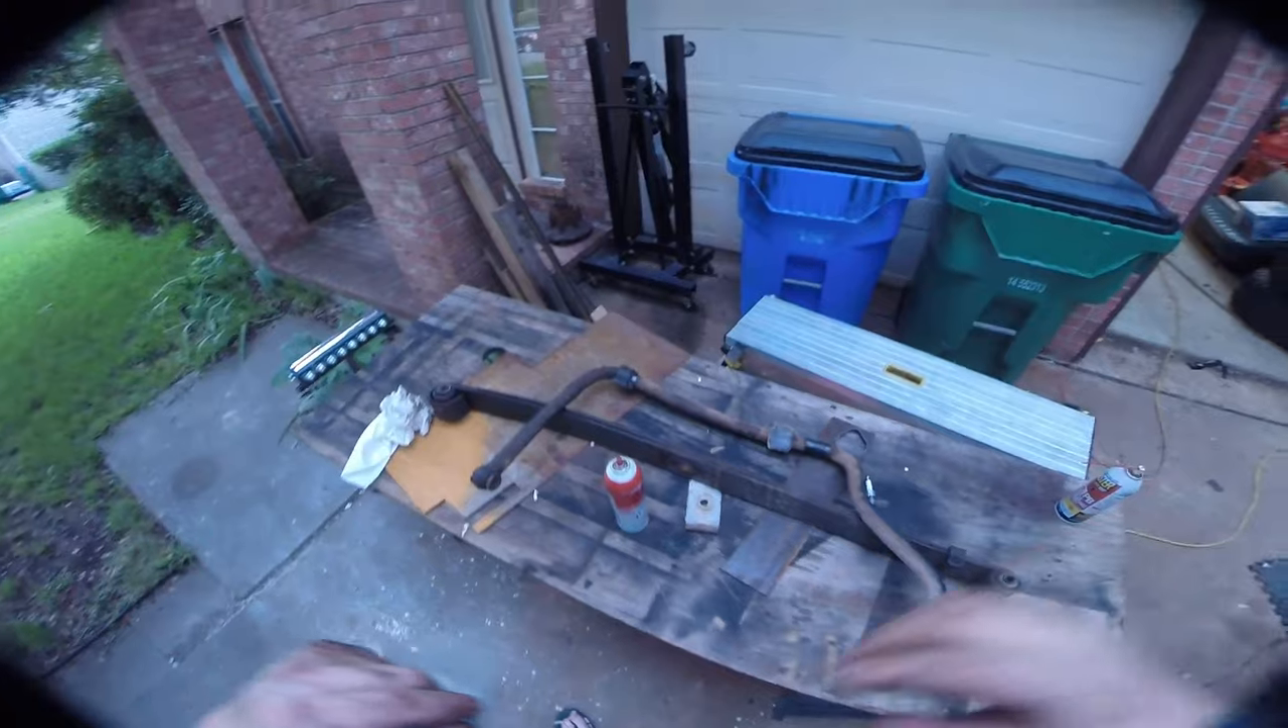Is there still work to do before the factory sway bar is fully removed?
No.